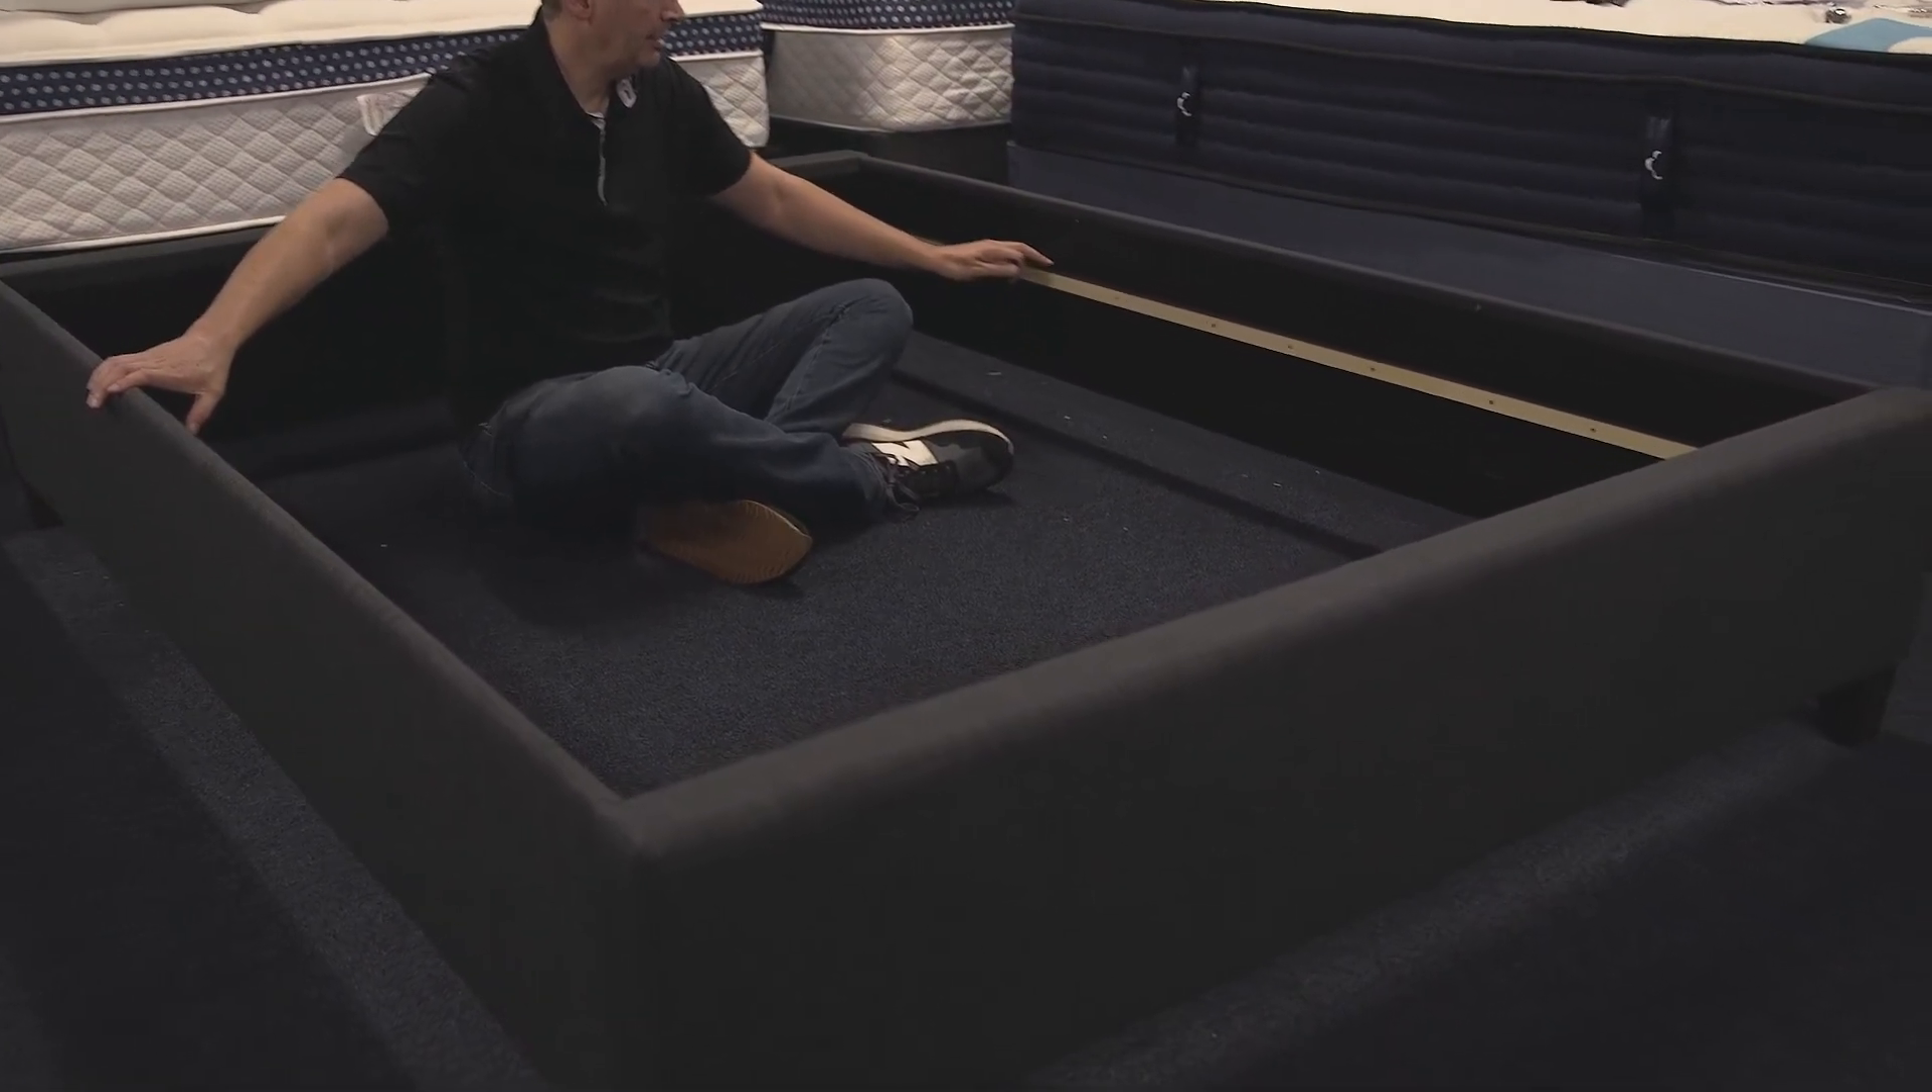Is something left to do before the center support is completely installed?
Yes.